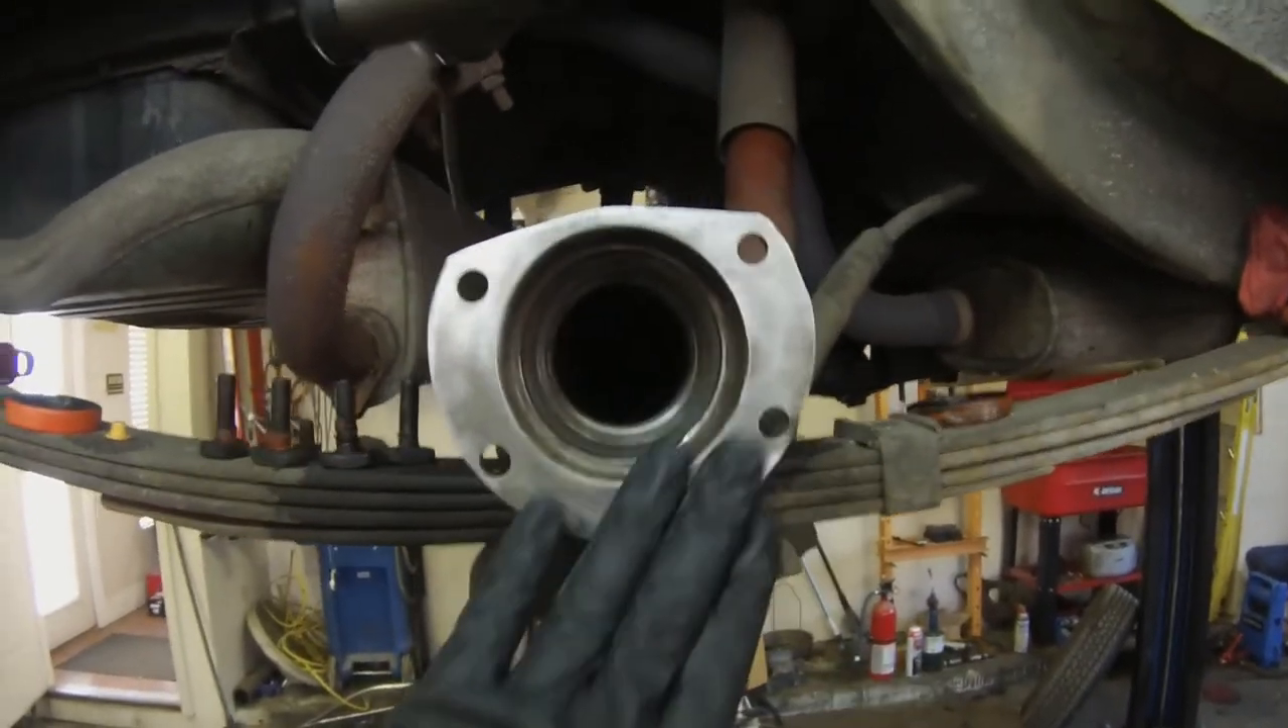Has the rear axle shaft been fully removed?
Yes.